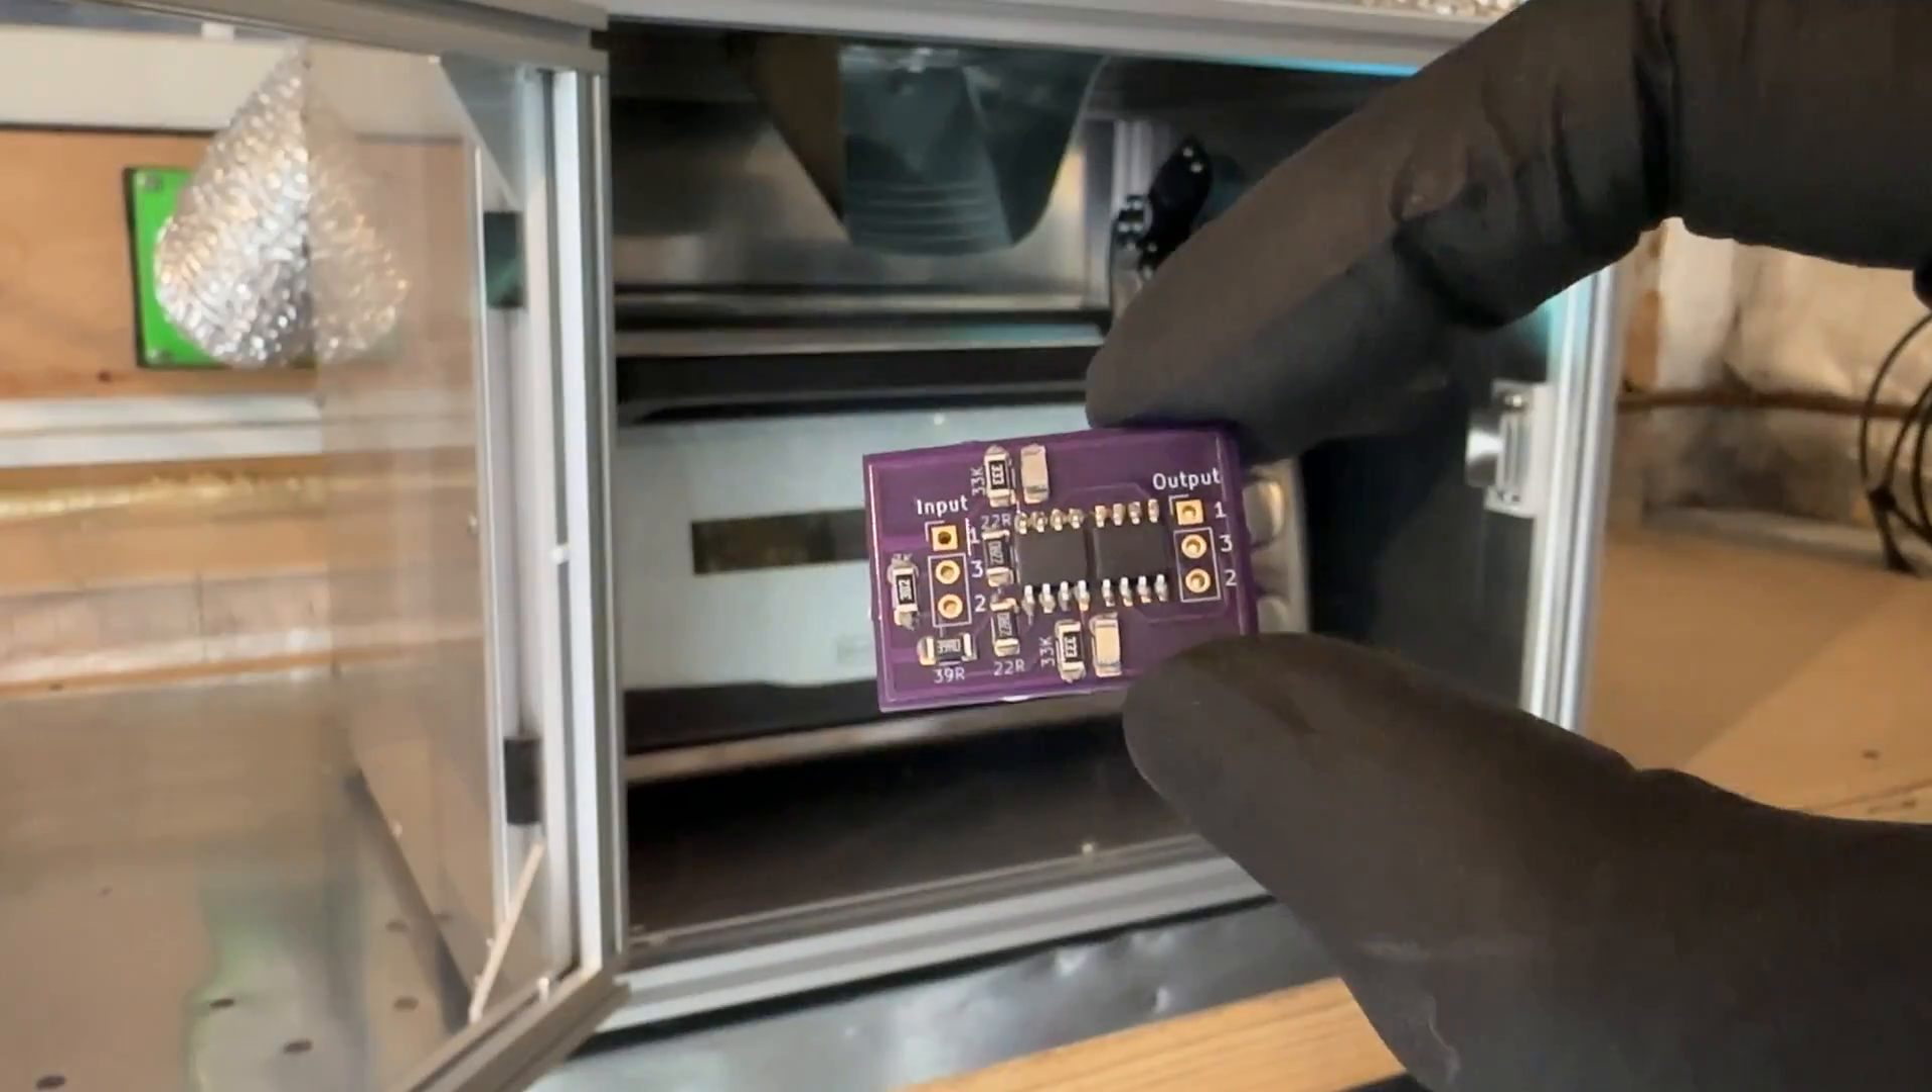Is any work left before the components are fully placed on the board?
No.